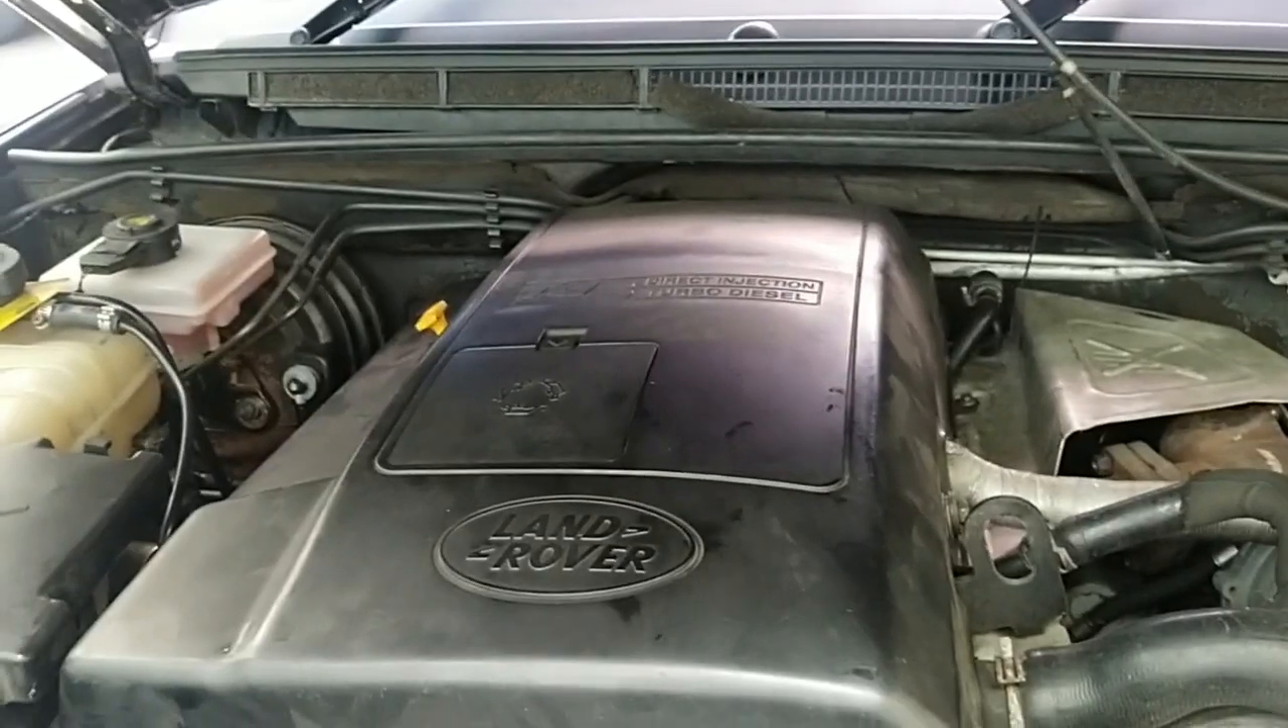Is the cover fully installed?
Yes.